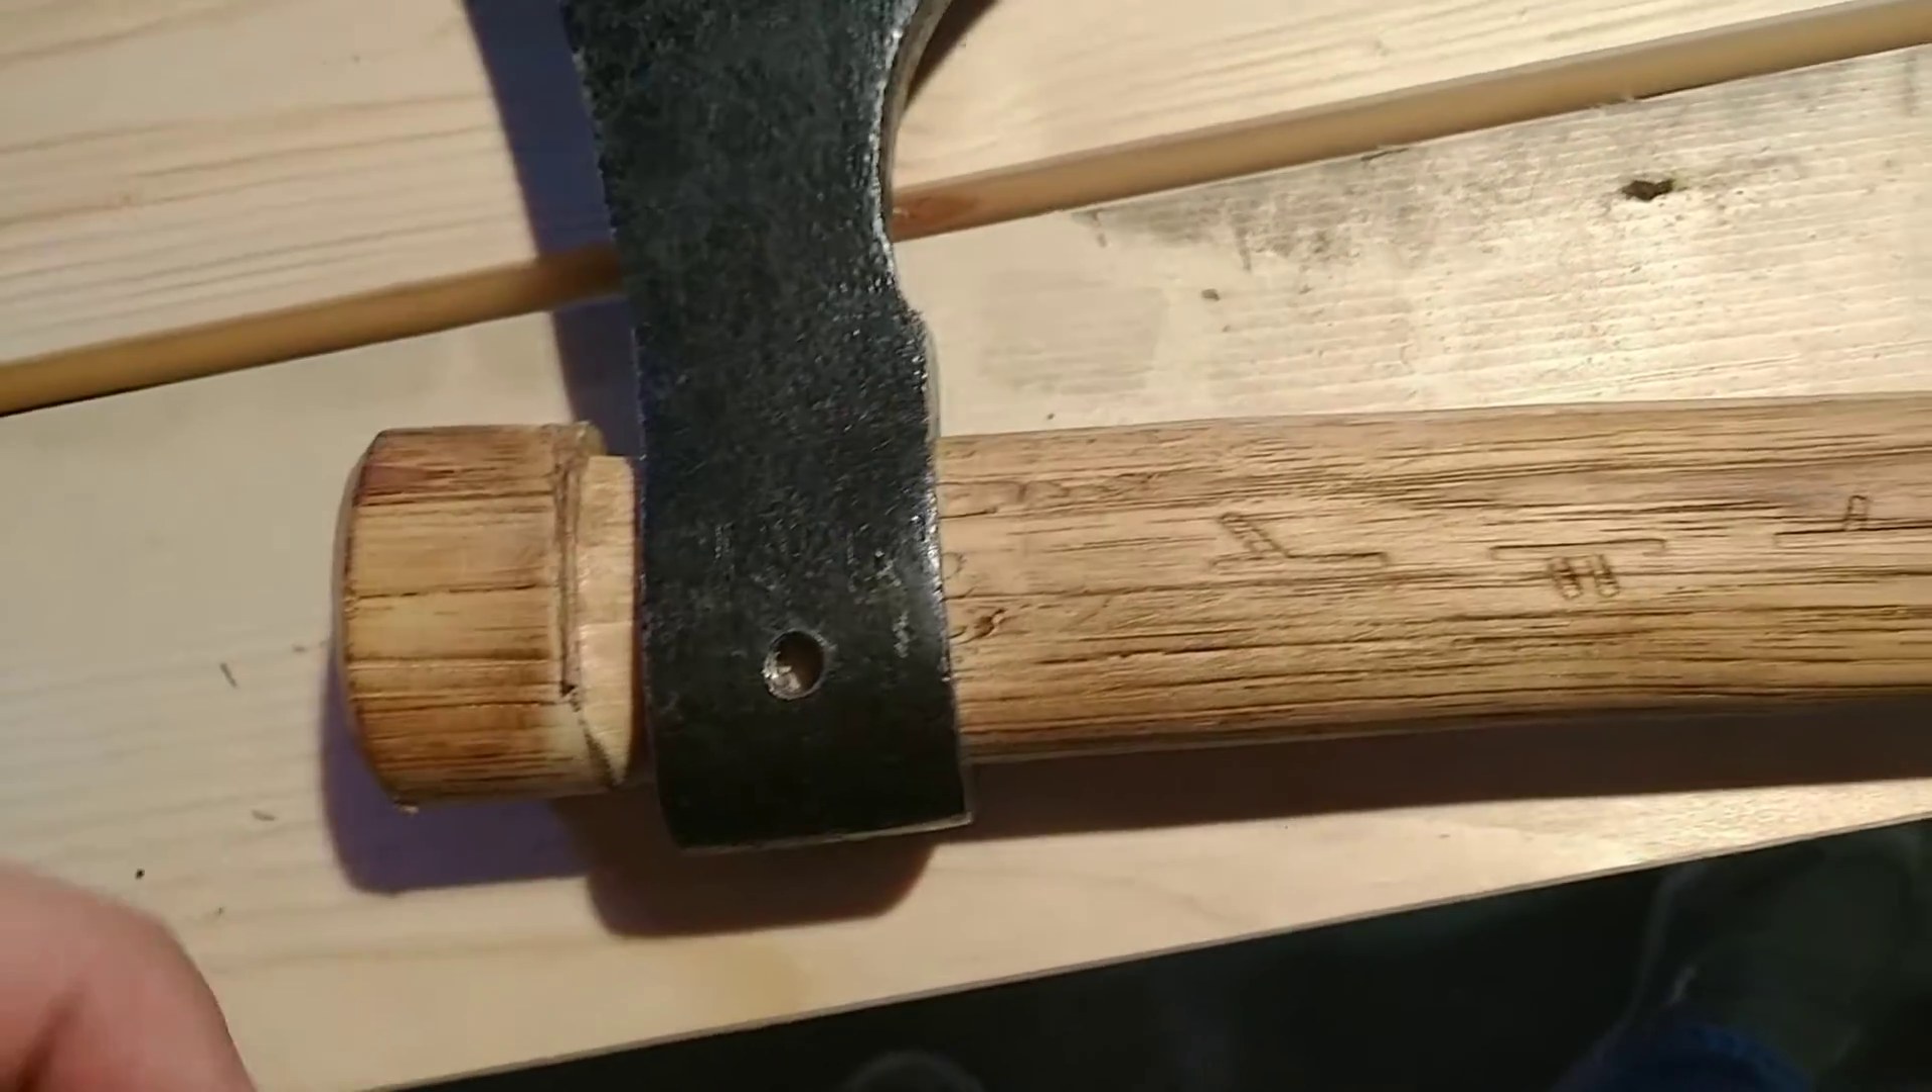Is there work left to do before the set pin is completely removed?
No.